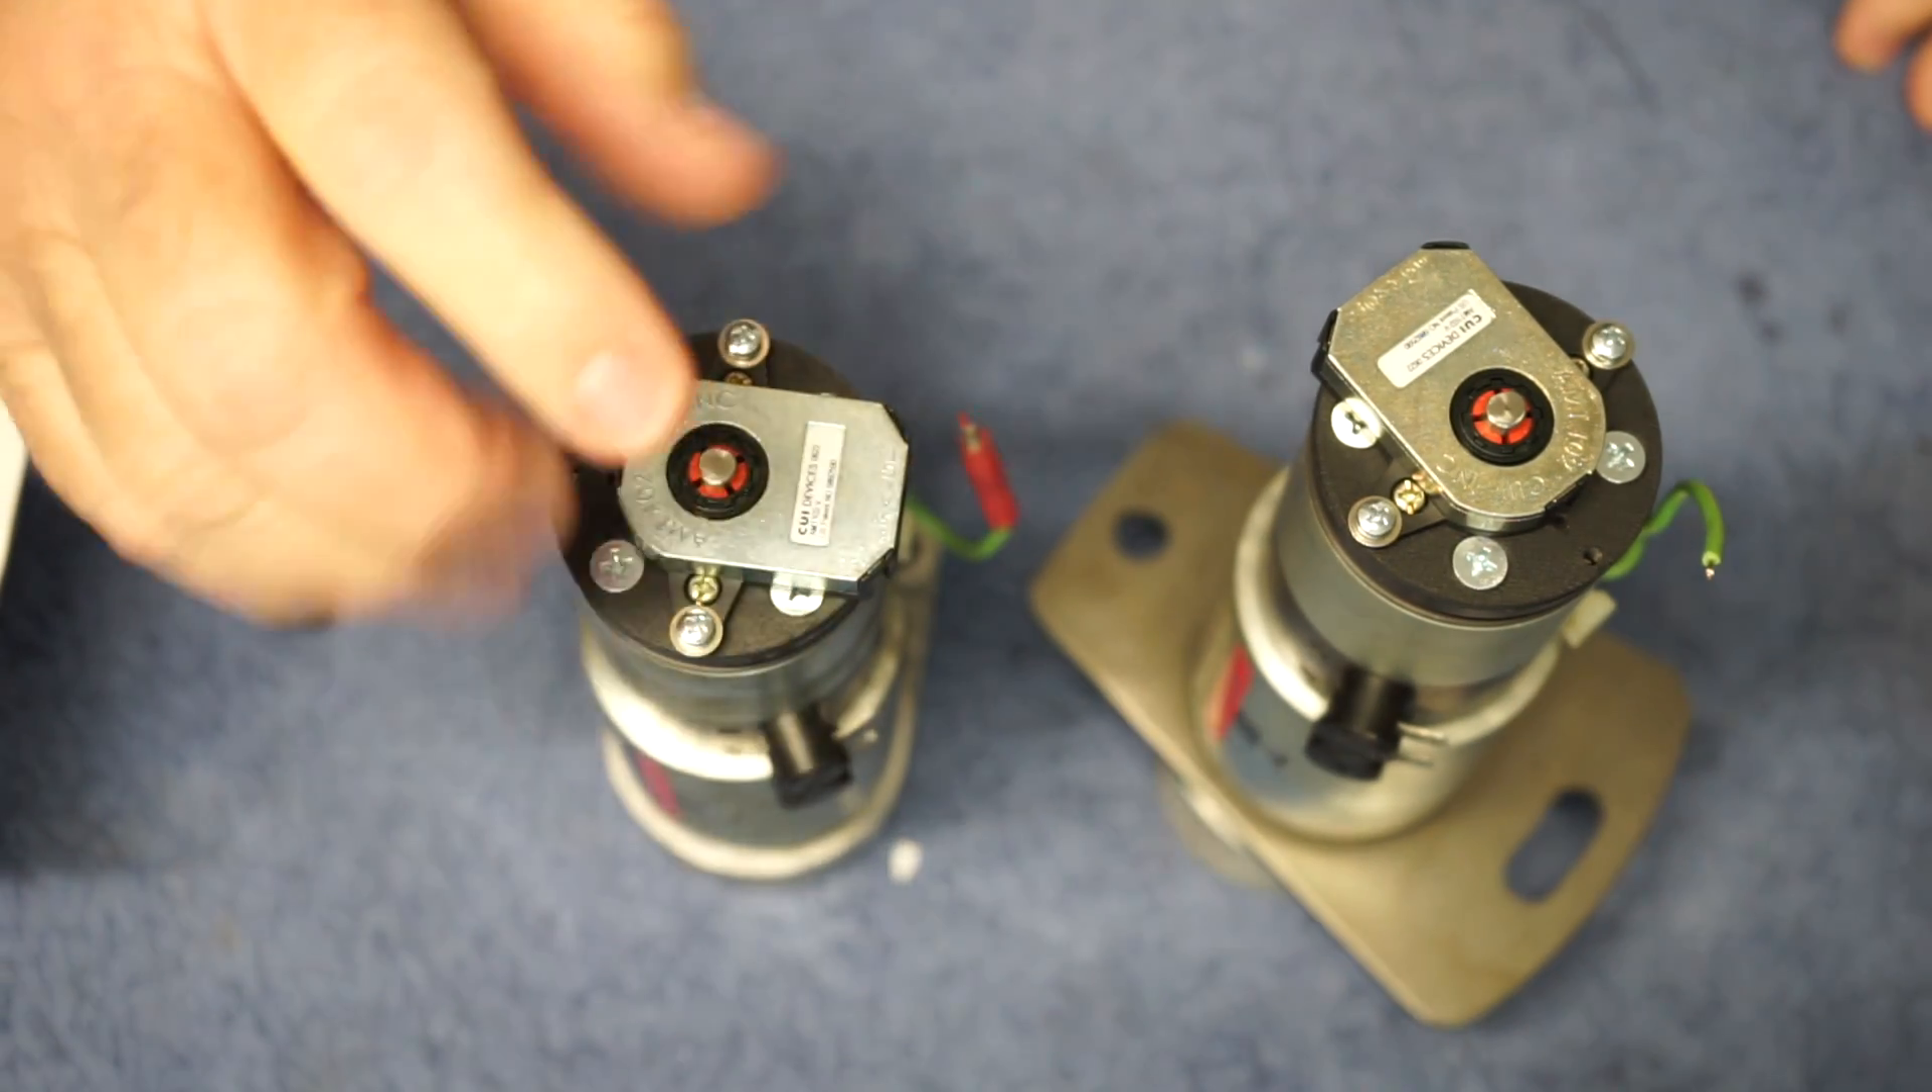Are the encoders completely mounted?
Yes.